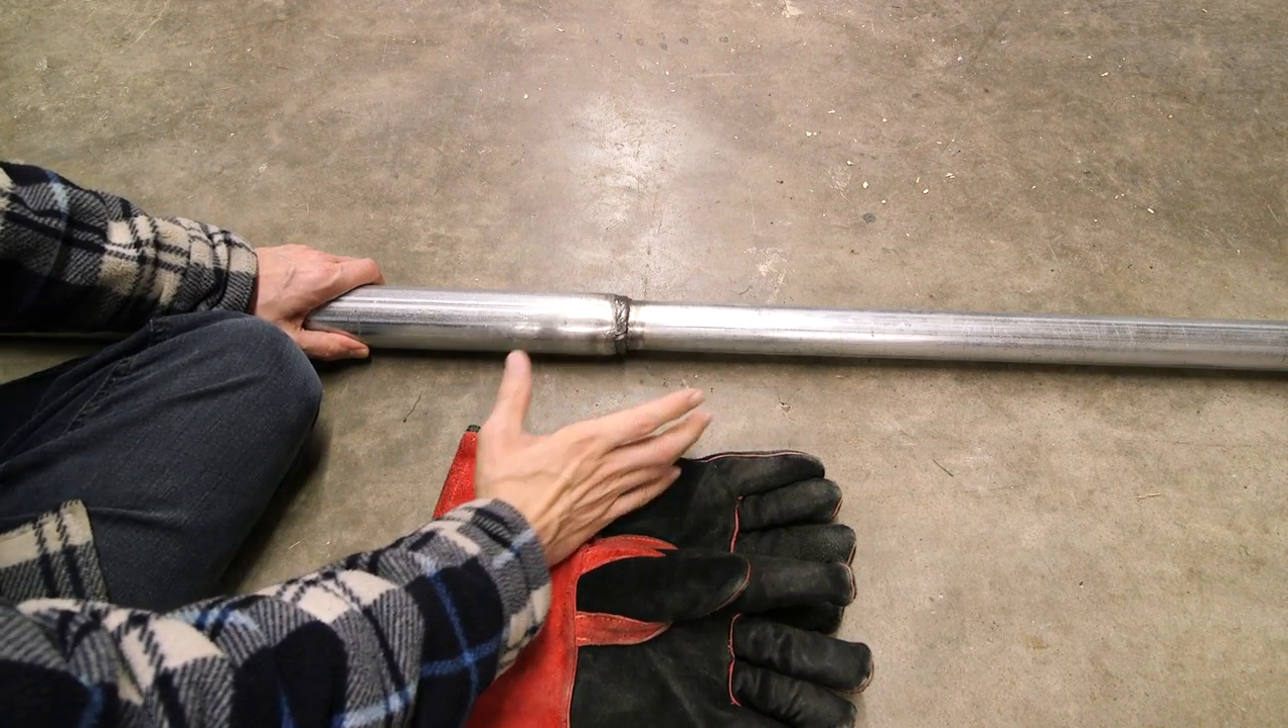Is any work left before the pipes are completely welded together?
No.